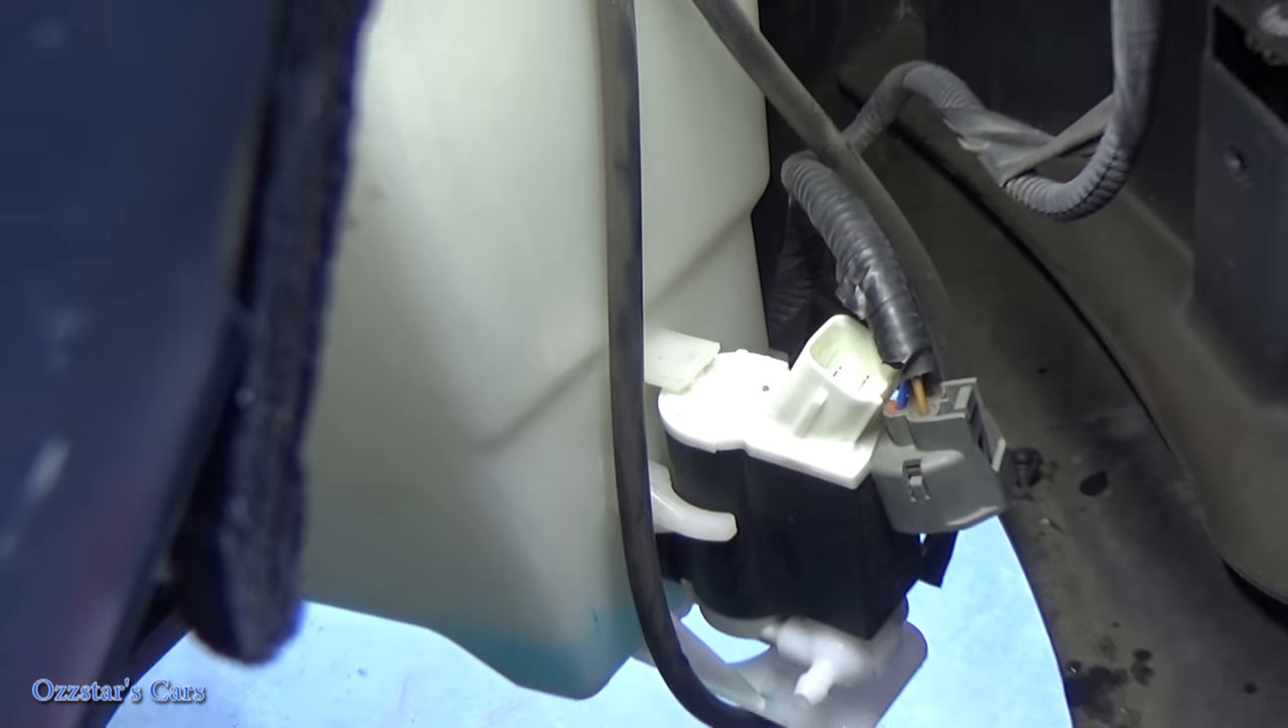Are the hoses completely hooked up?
No.